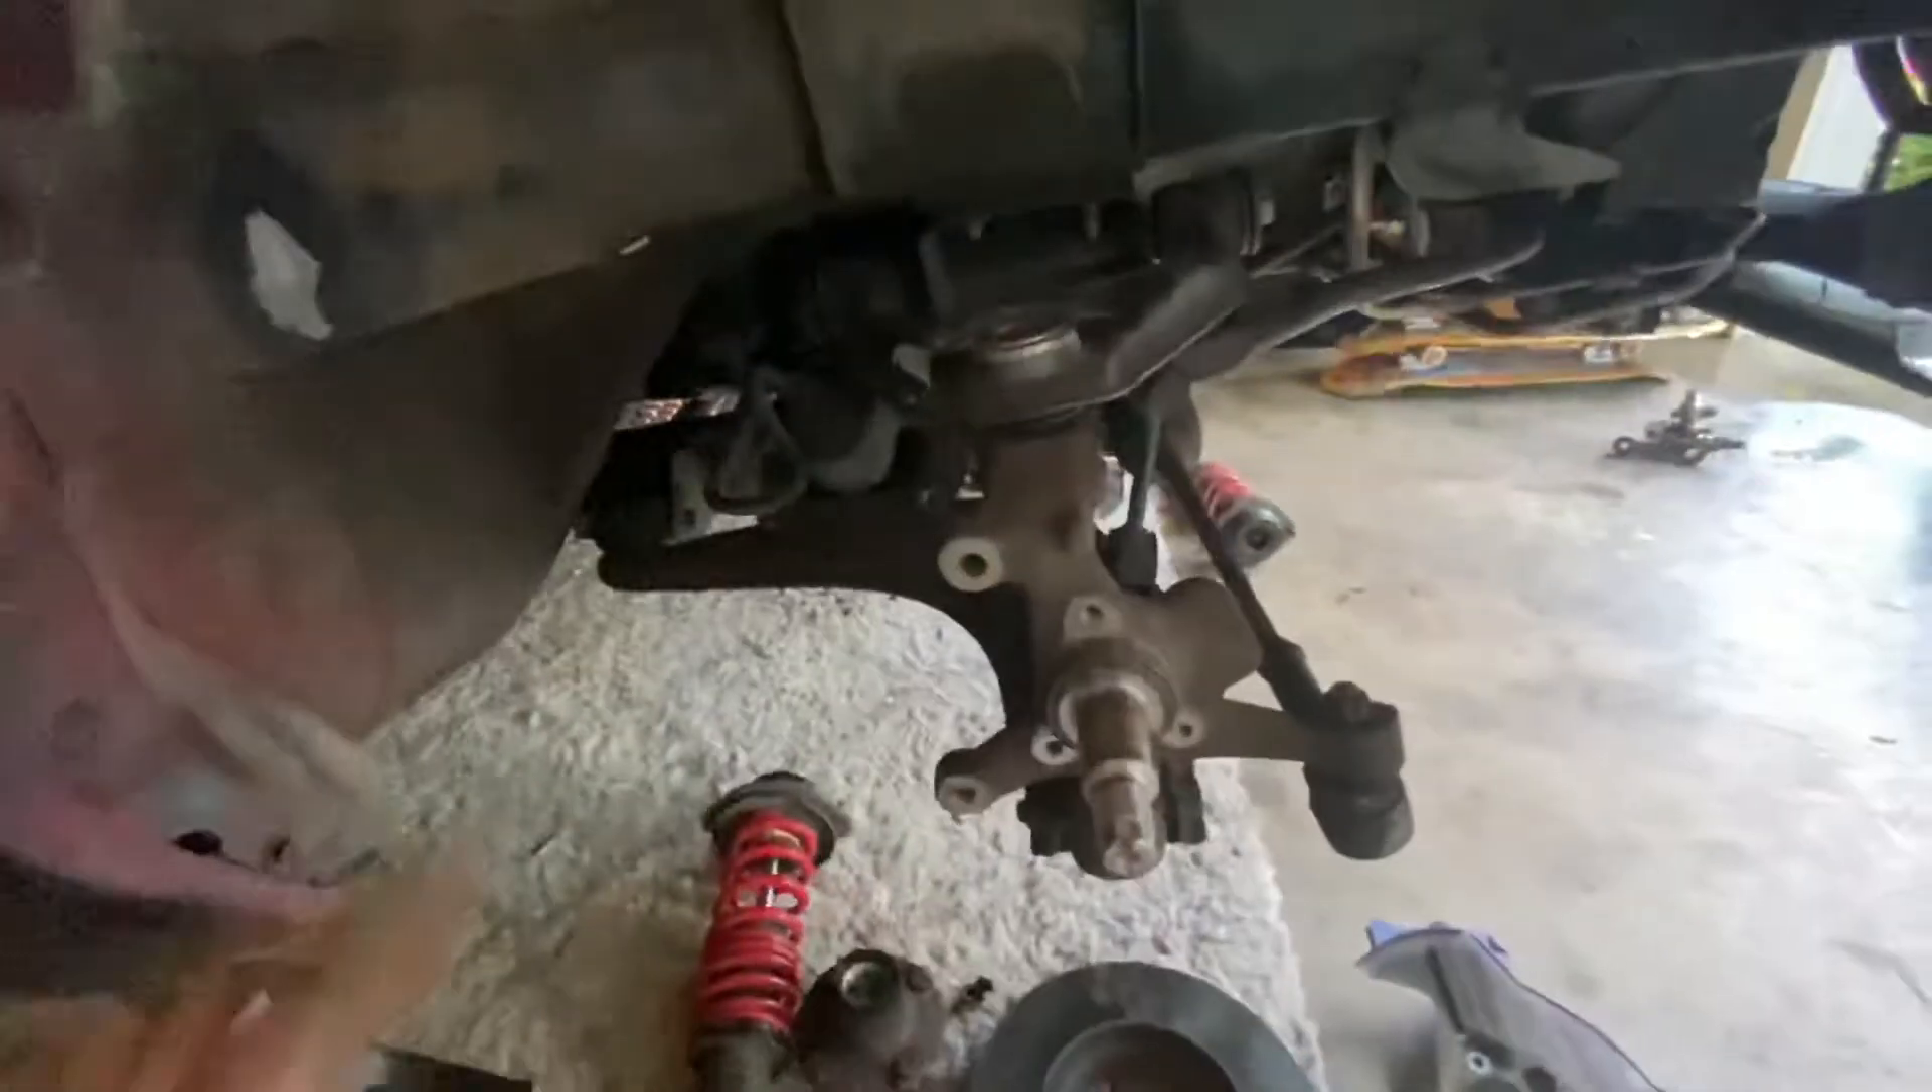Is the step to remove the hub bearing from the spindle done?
Yes.